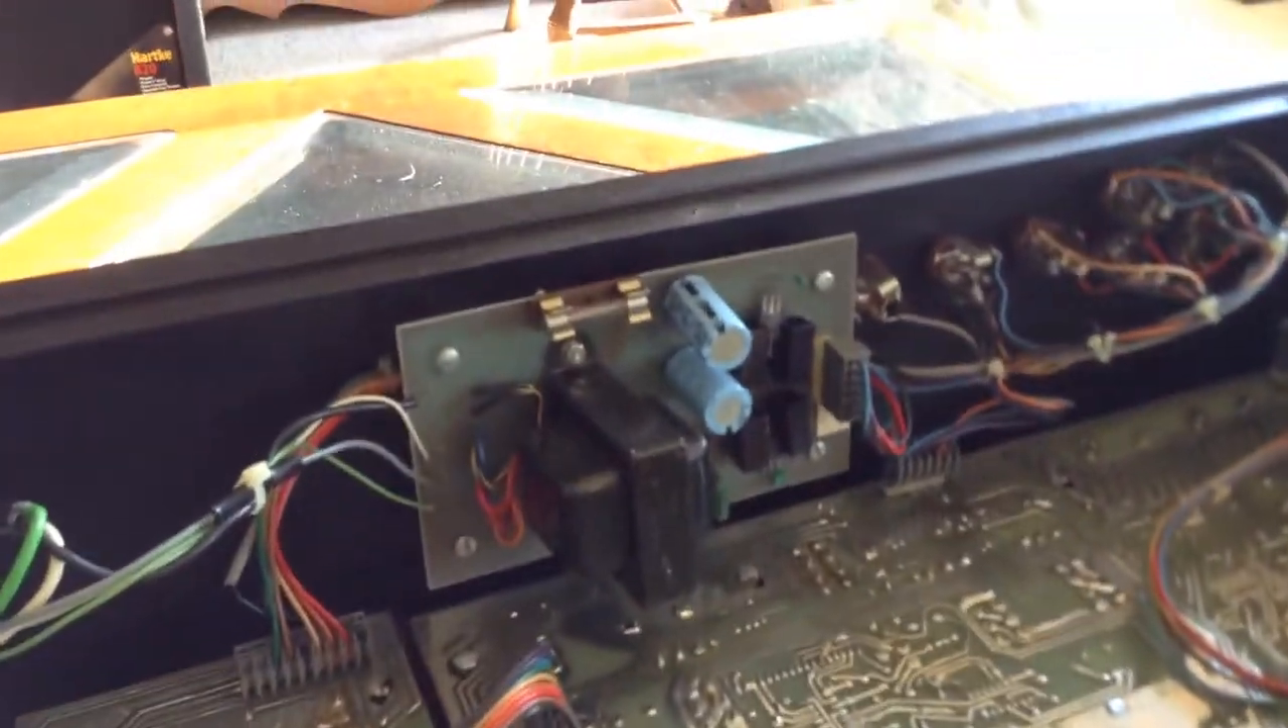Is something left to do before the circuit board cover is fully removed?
No.